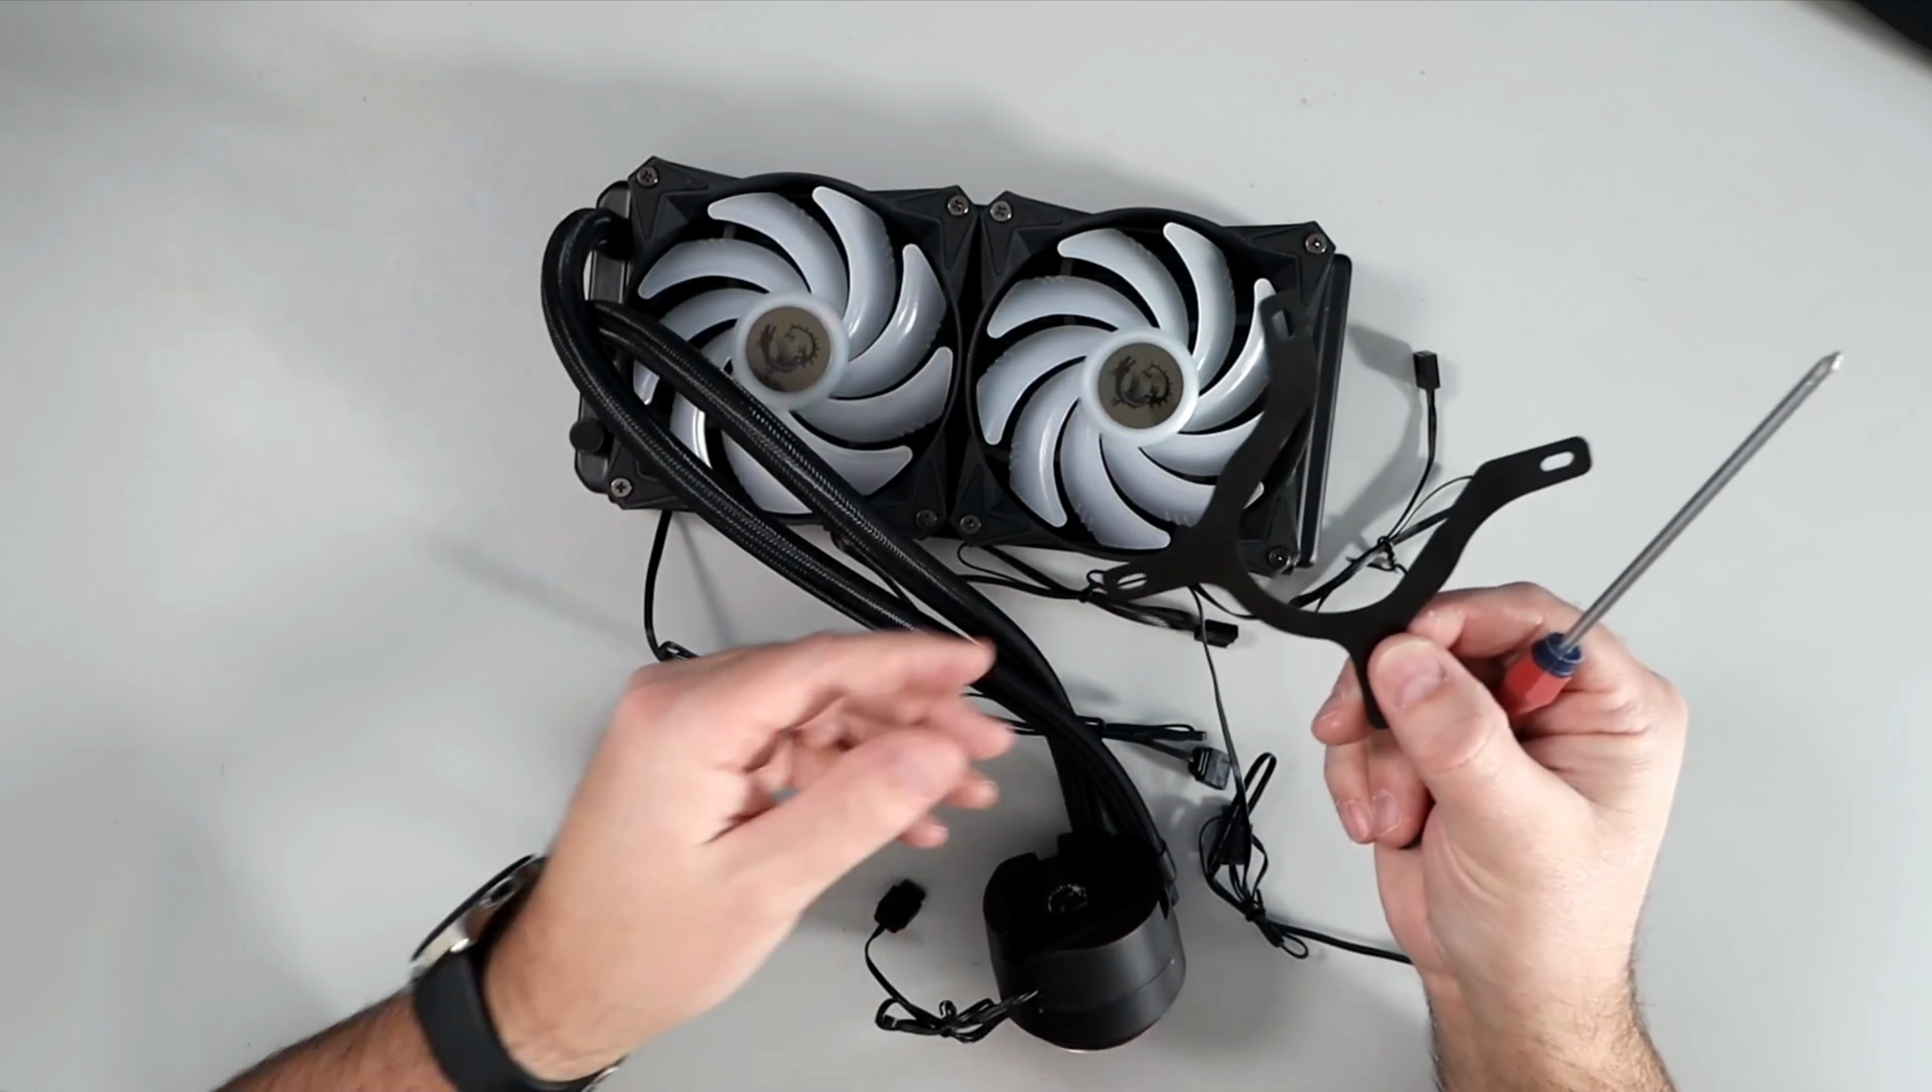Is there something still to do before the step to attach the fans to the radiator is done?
No.